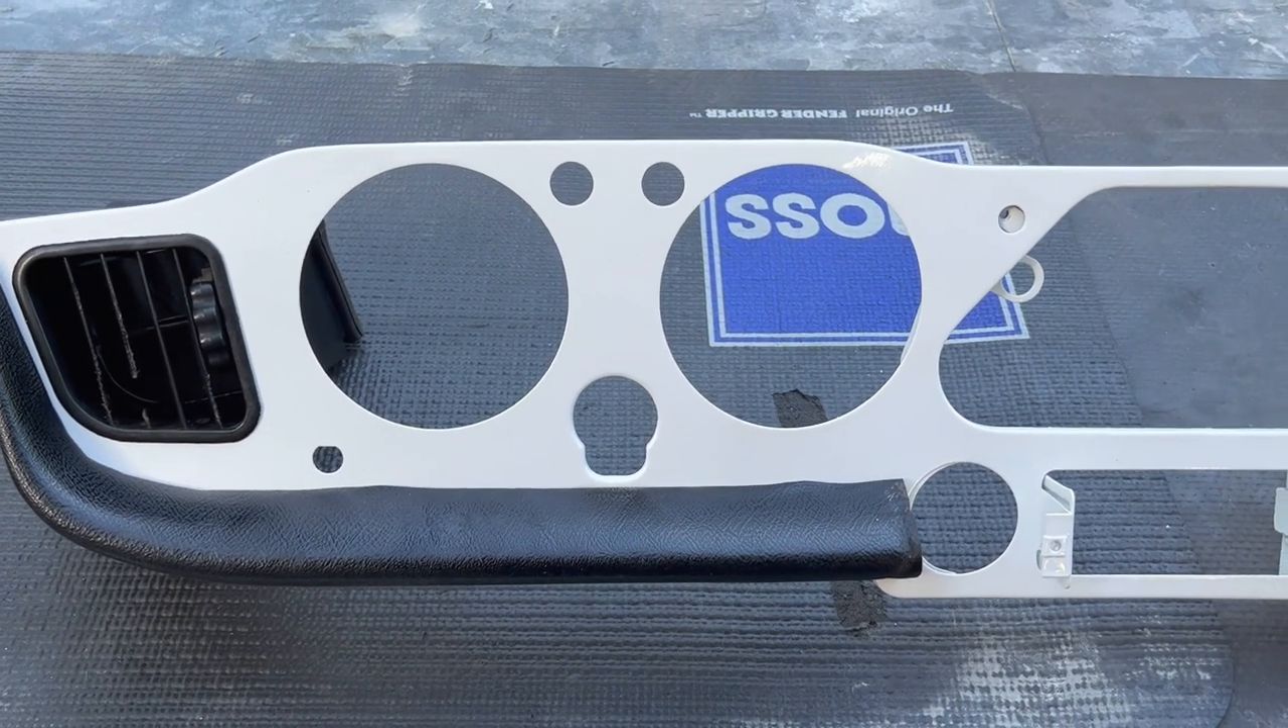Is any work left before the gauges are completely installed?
Yes.